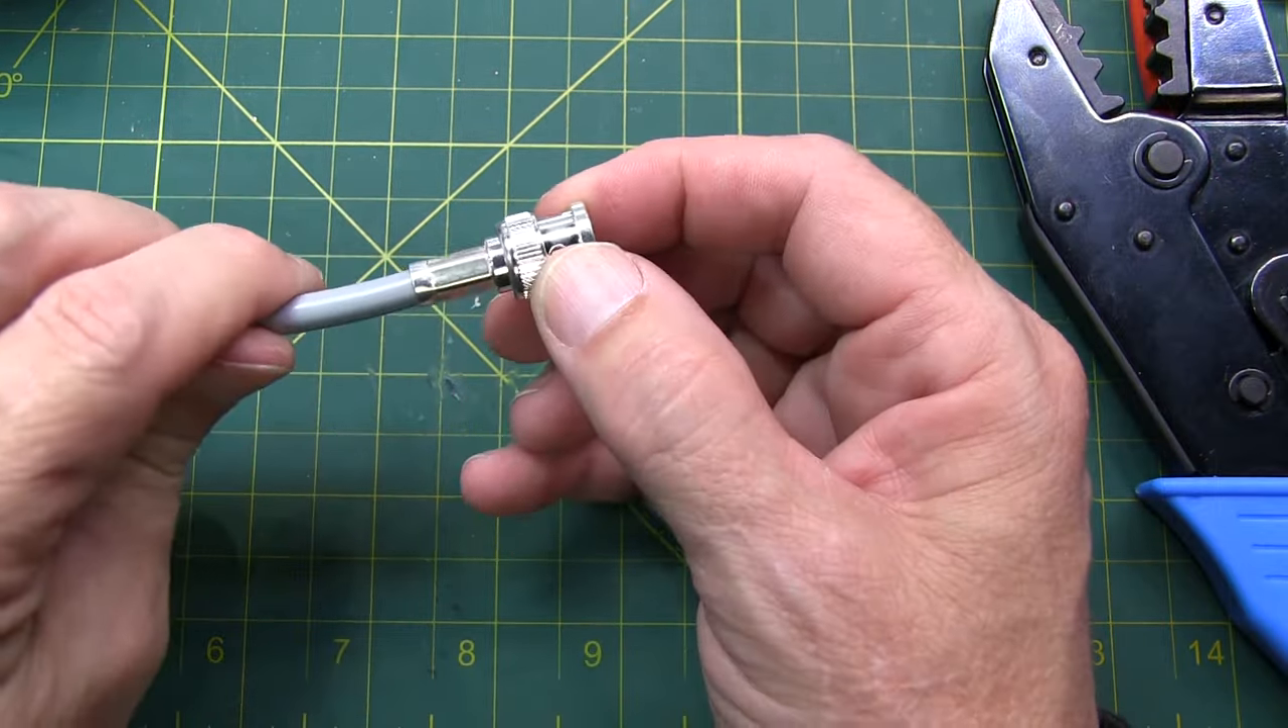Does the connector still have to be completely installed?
No.